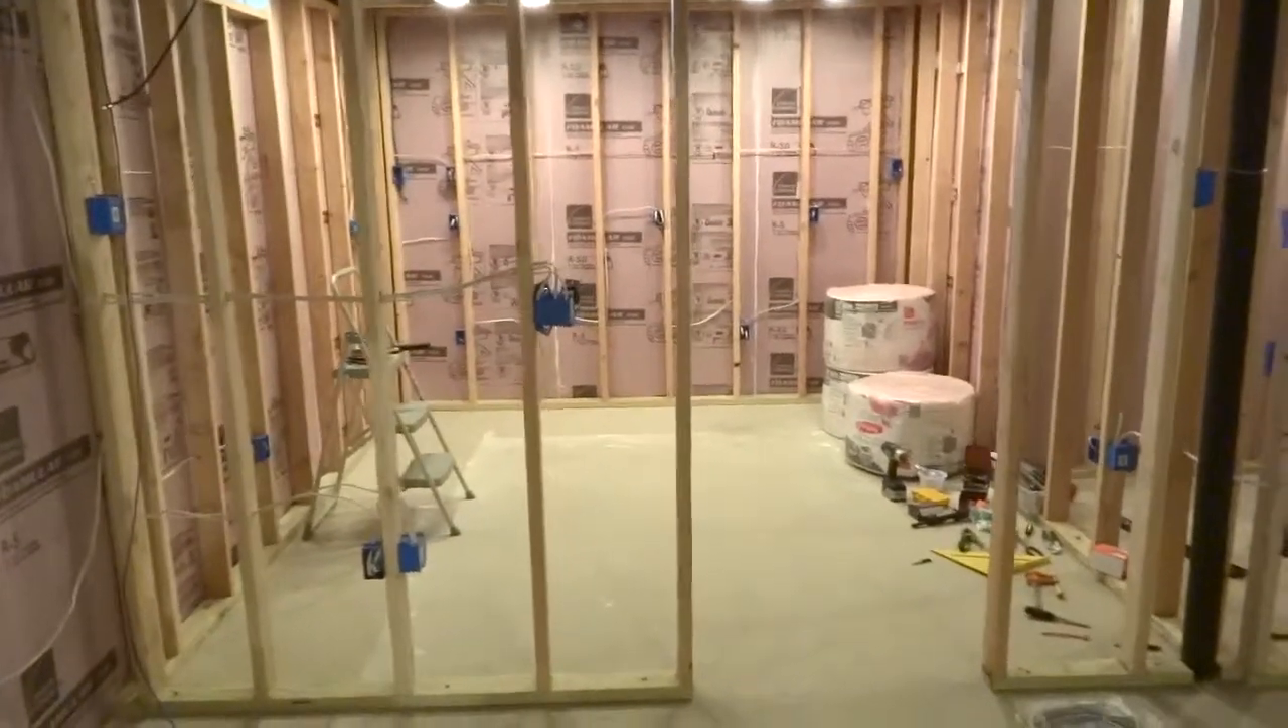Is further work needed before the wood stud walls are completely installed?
No.